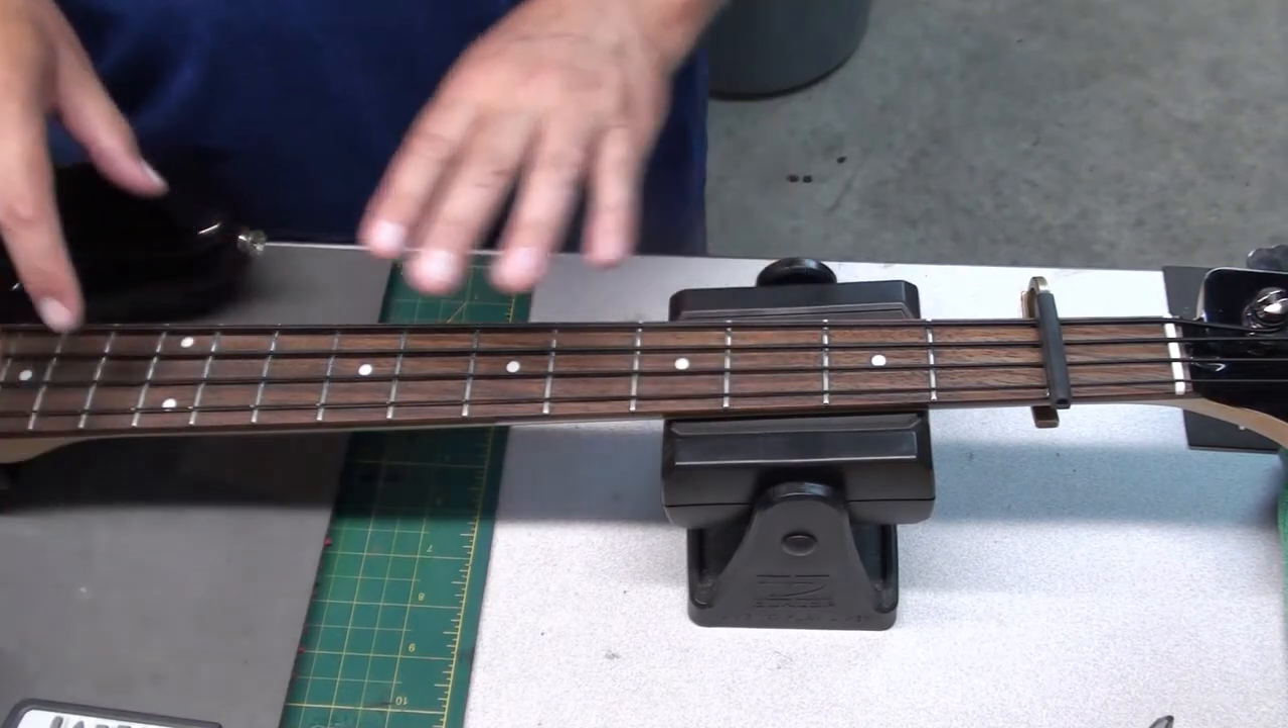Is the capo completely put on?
Yes.